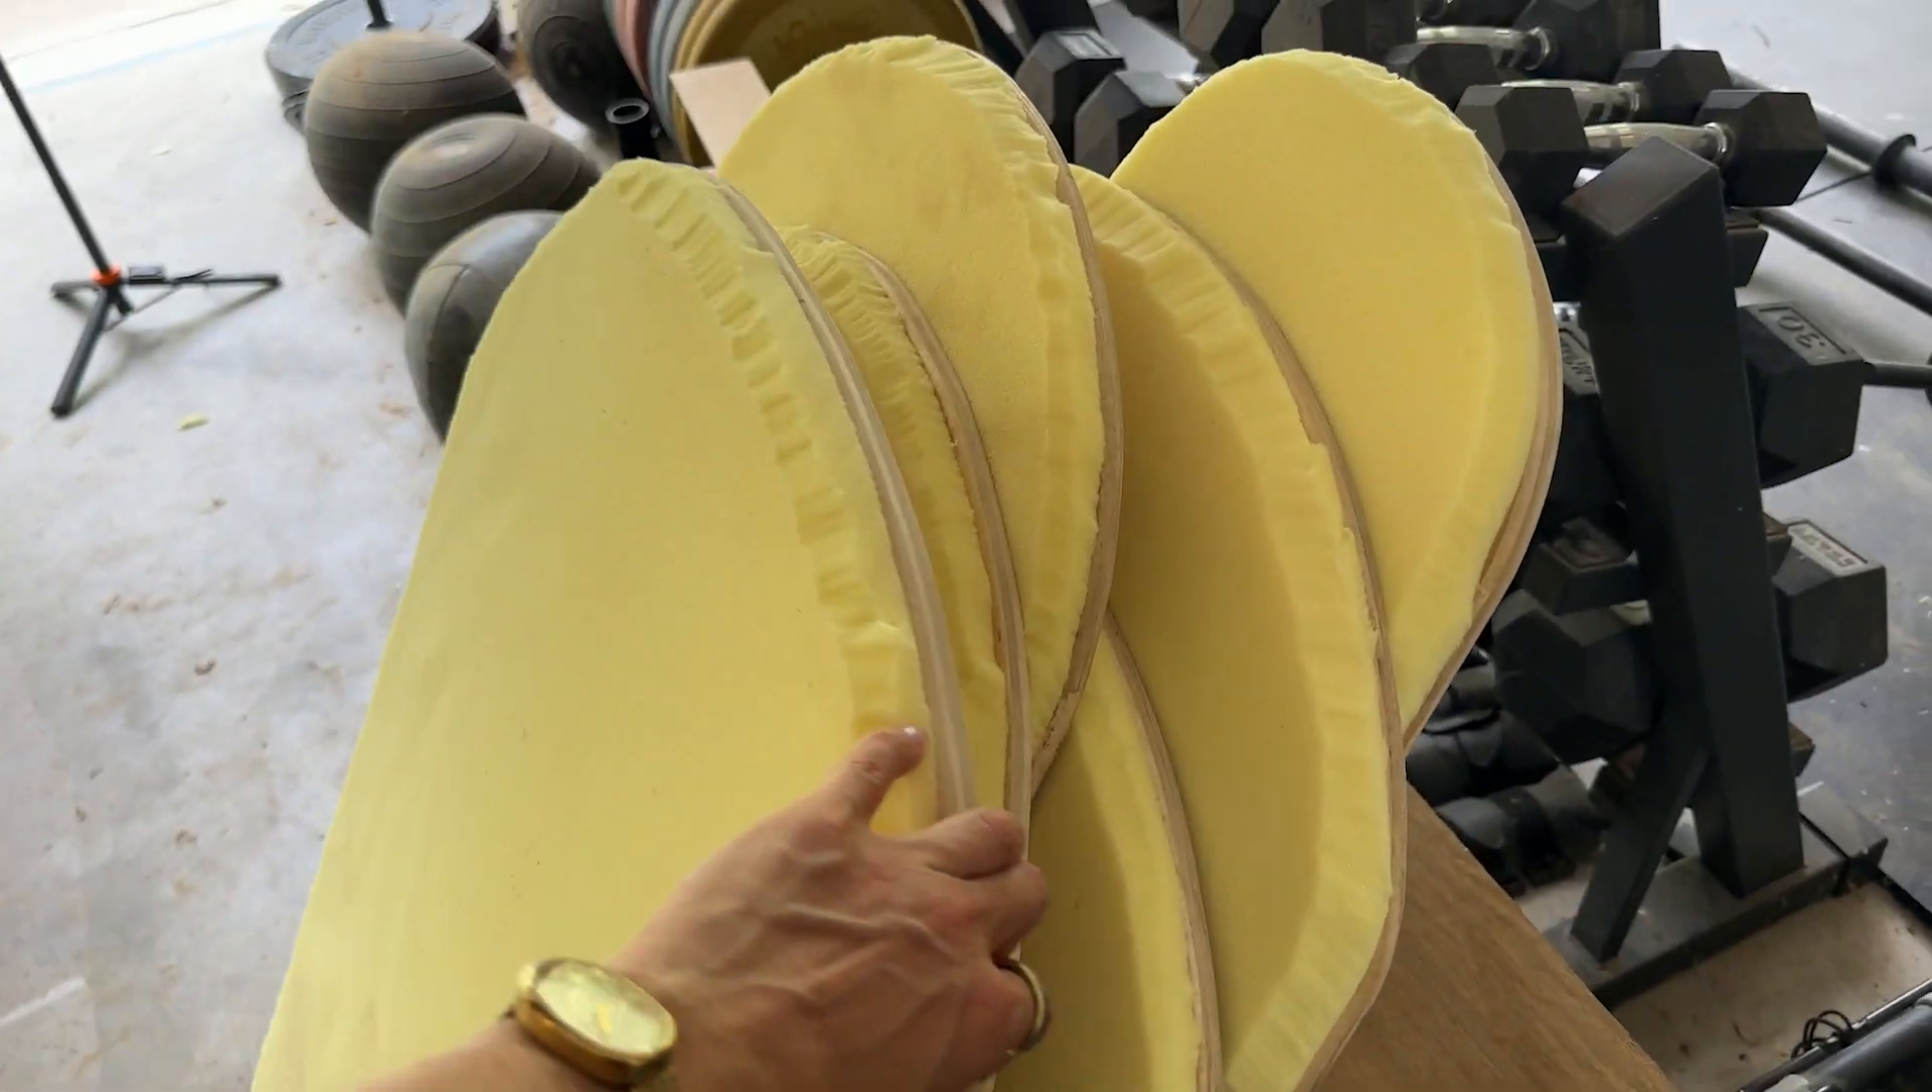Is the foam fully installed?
Yes.